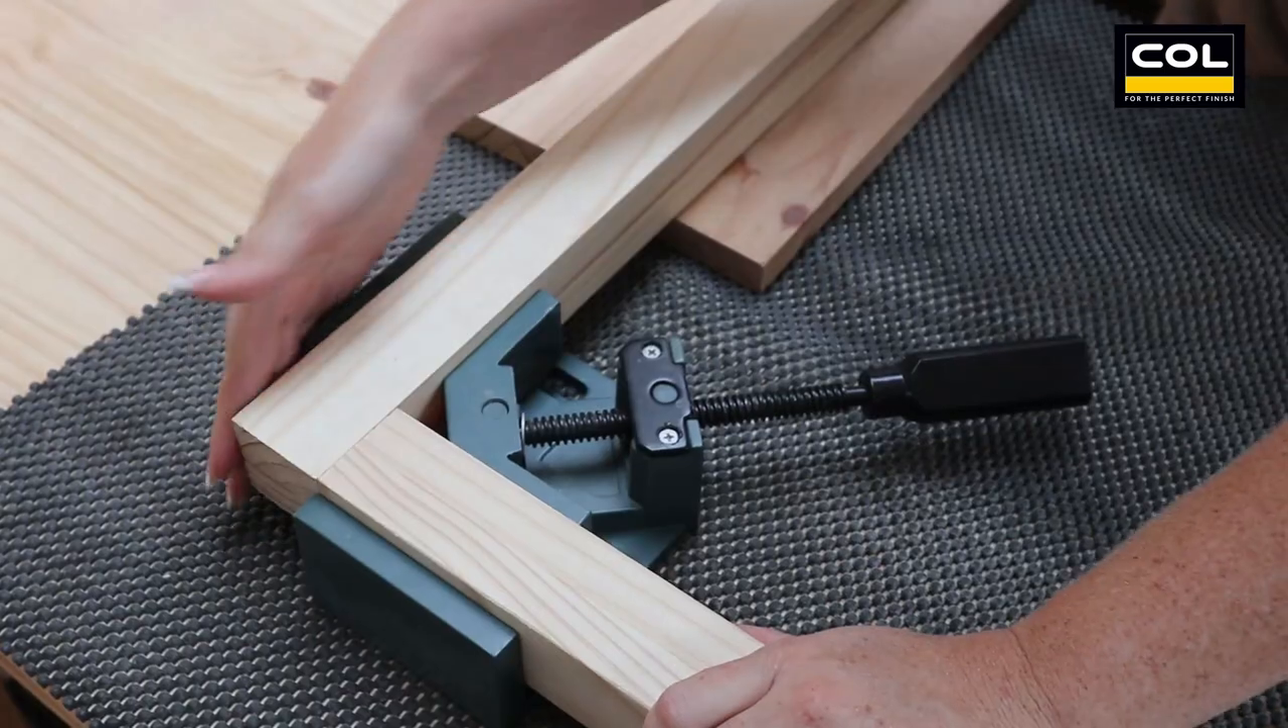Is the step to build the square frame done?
No.